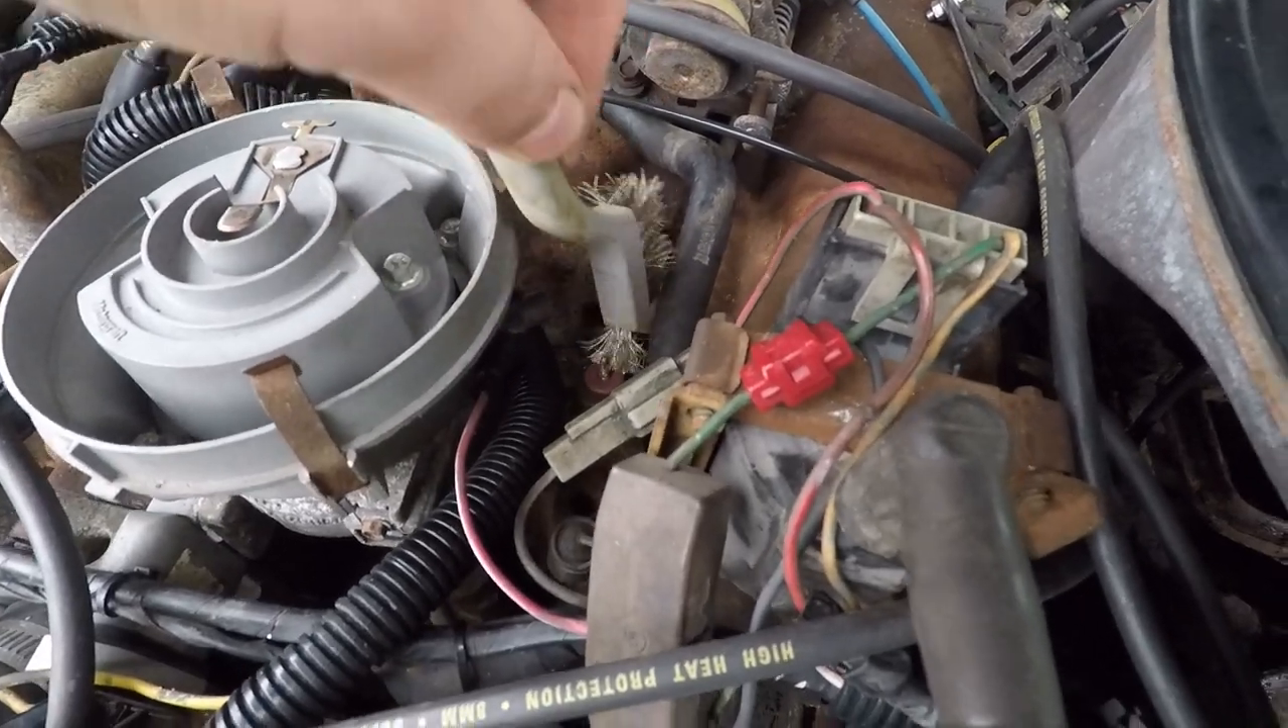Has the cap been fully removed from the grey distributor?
Yes.